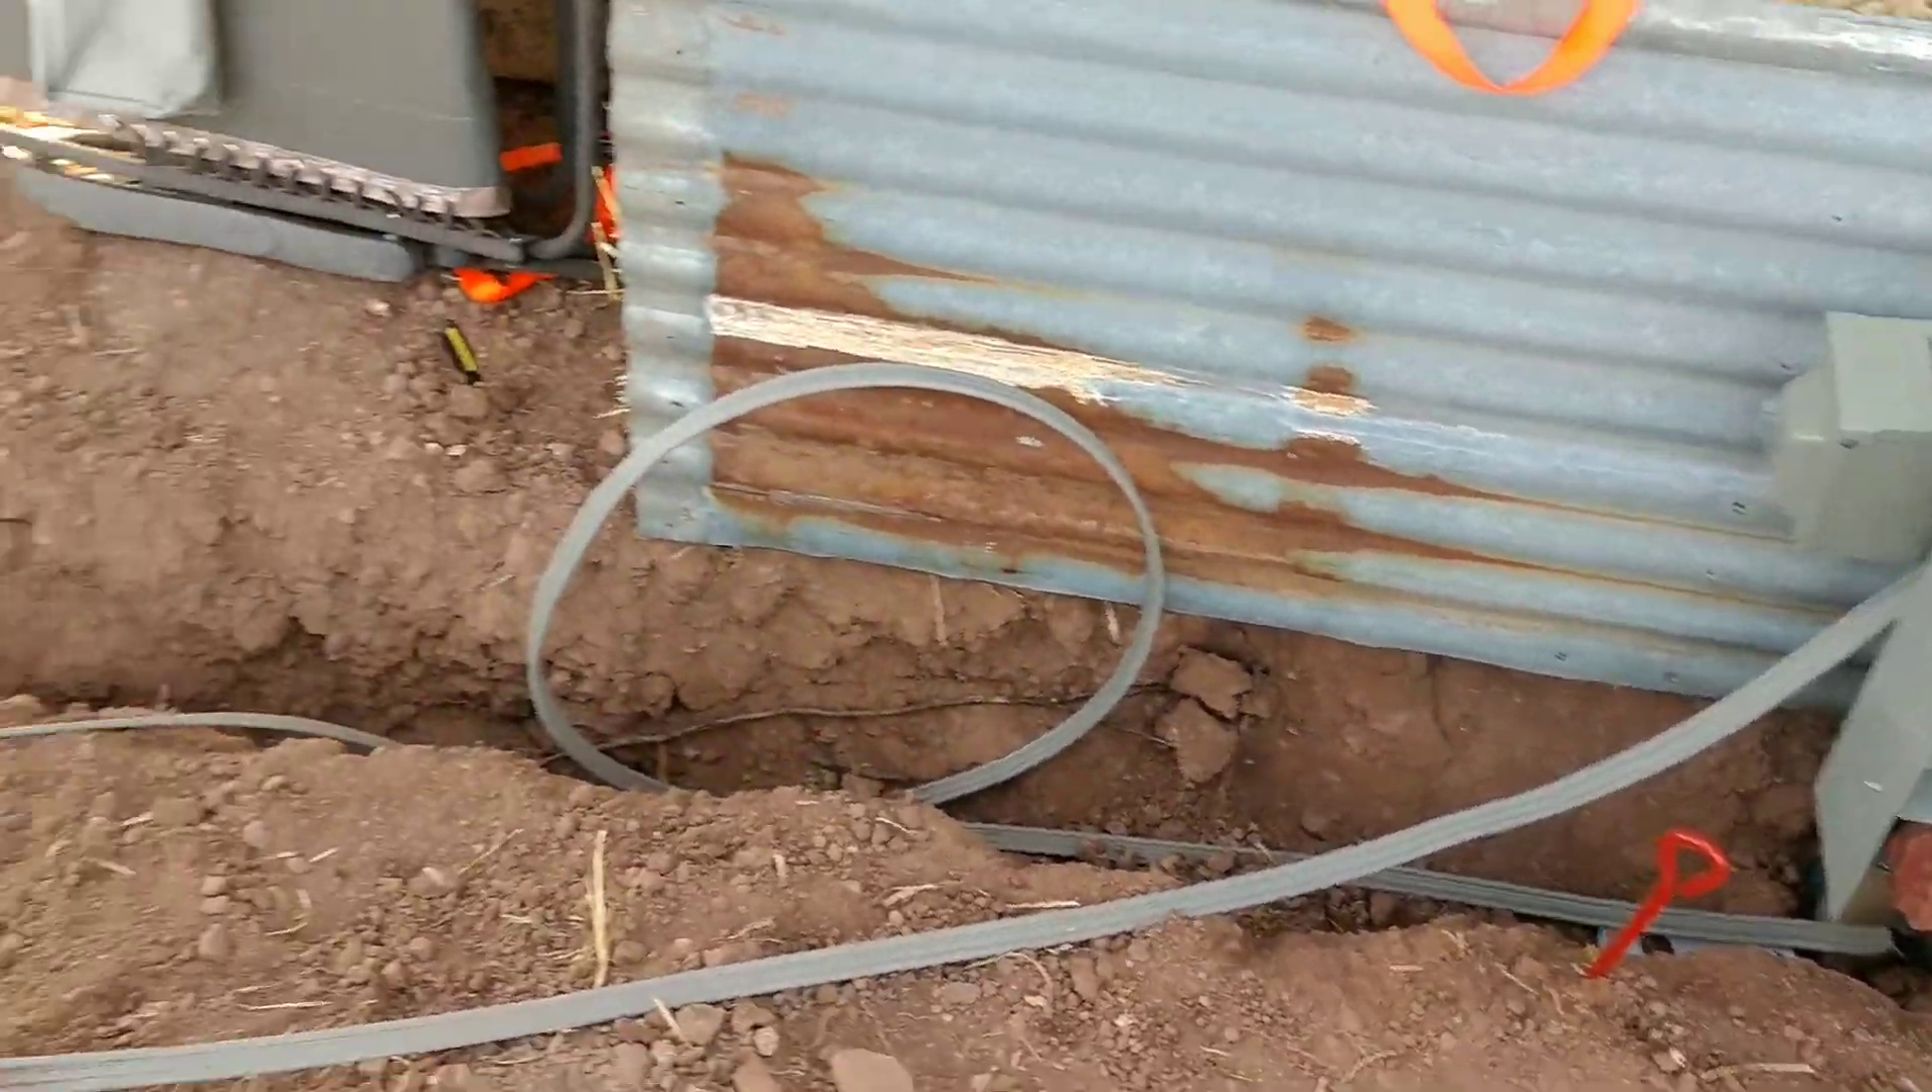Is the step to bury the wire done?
No.